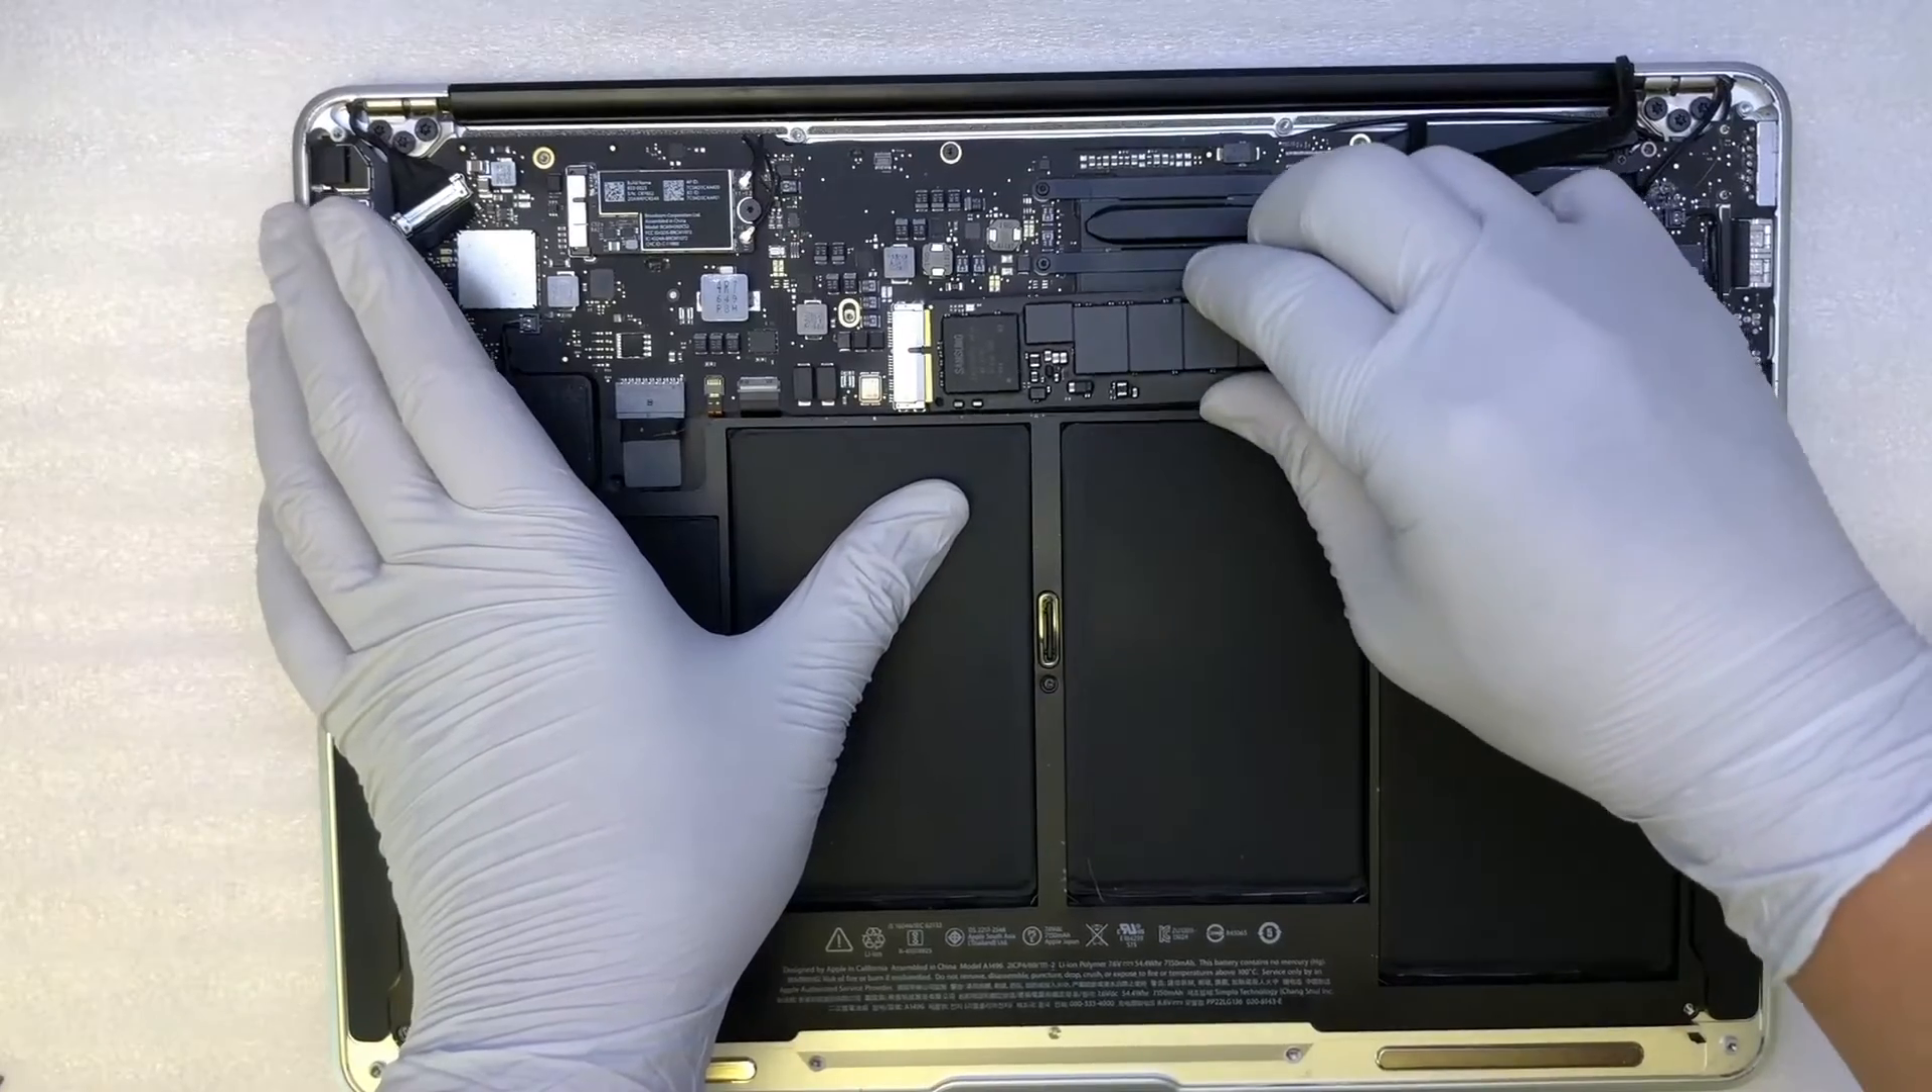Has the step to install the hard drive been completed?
No.